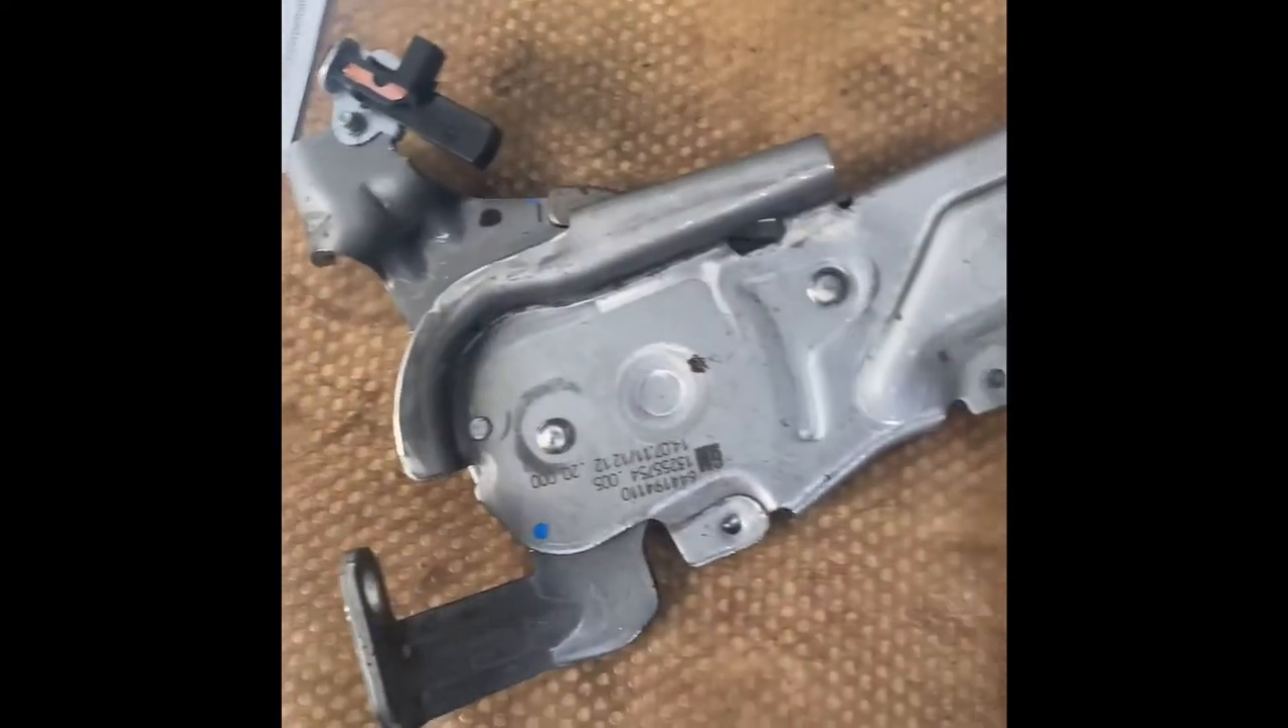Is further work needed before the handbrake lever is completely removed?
No.